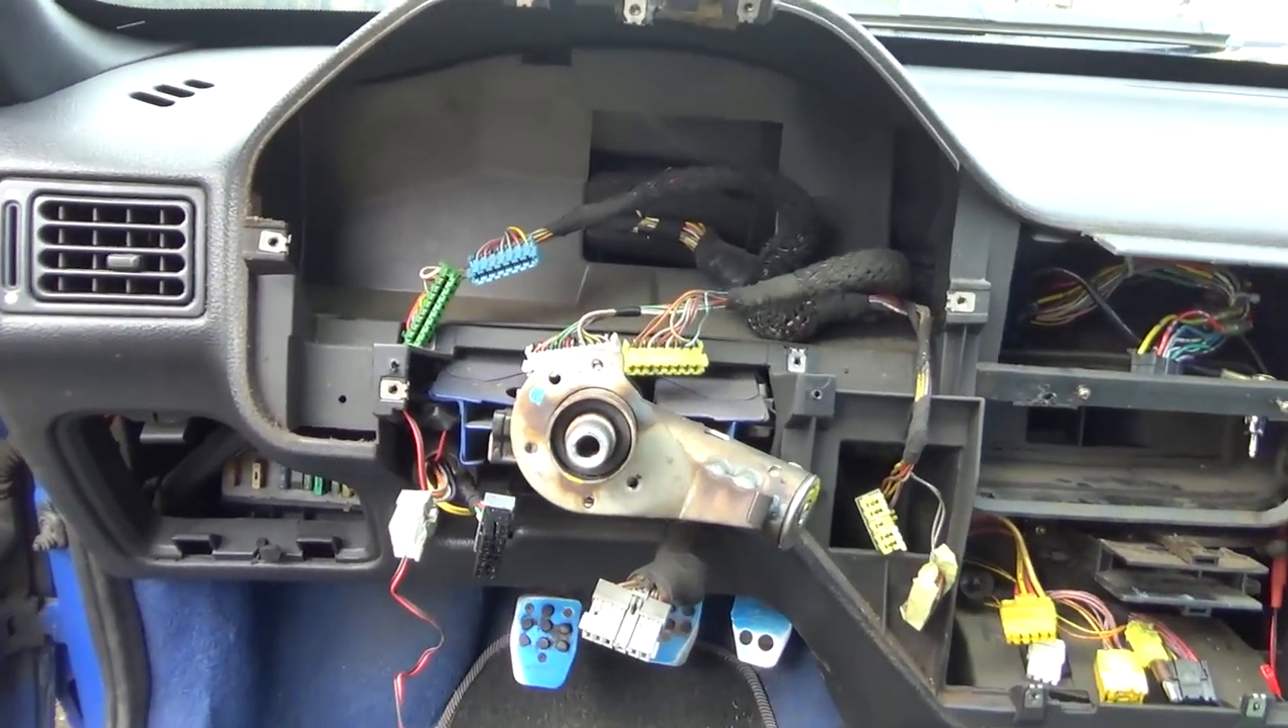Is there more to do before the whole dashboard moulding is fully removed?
Yes.